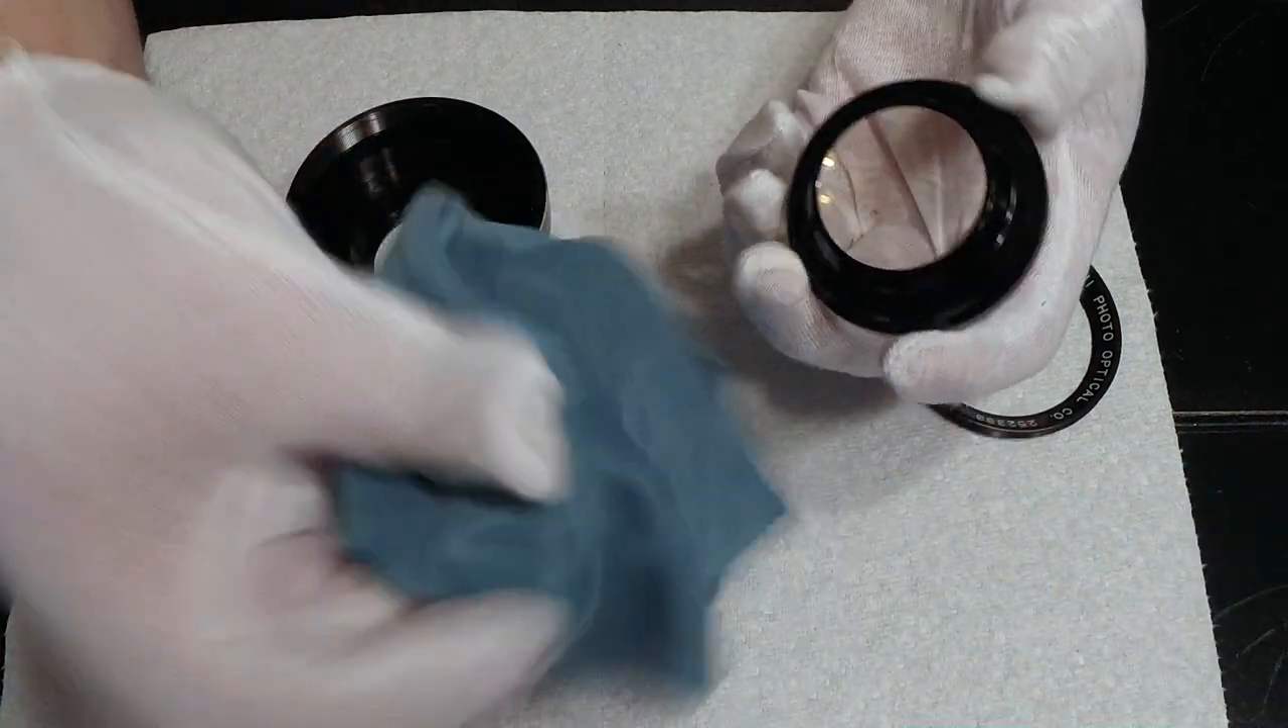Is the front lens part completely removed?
Yes.